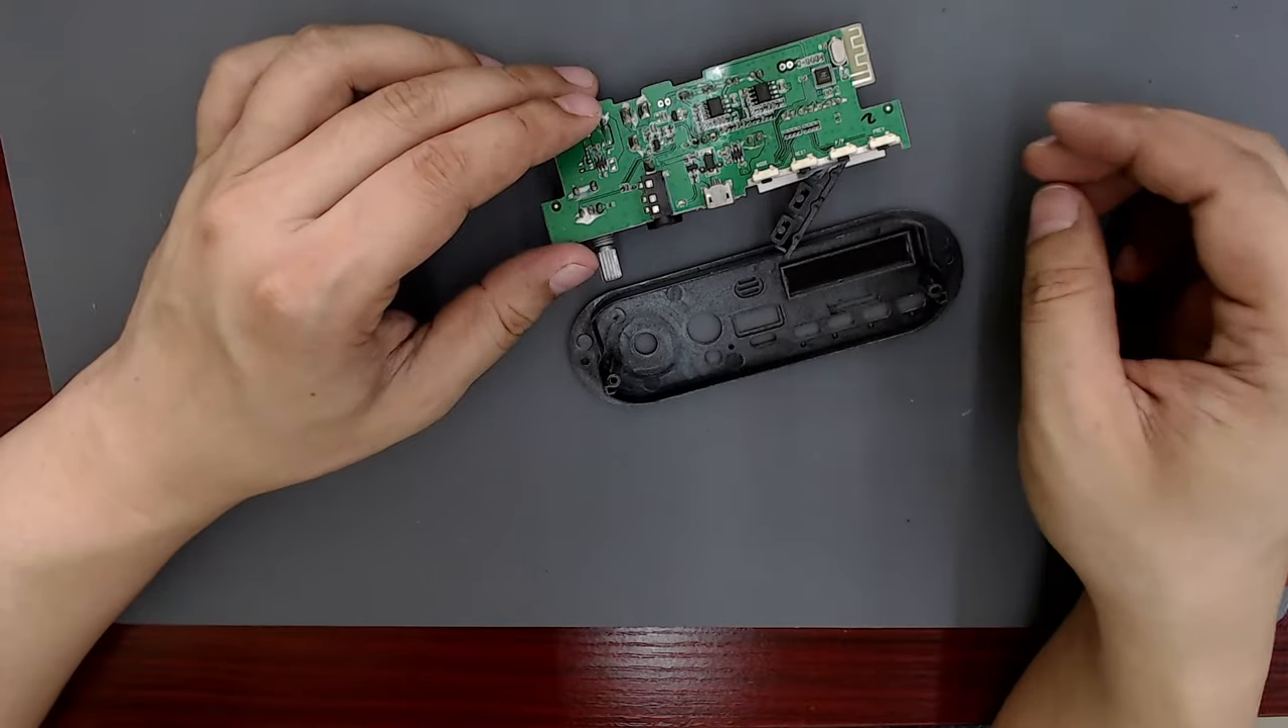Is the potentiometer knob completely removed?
Yes.